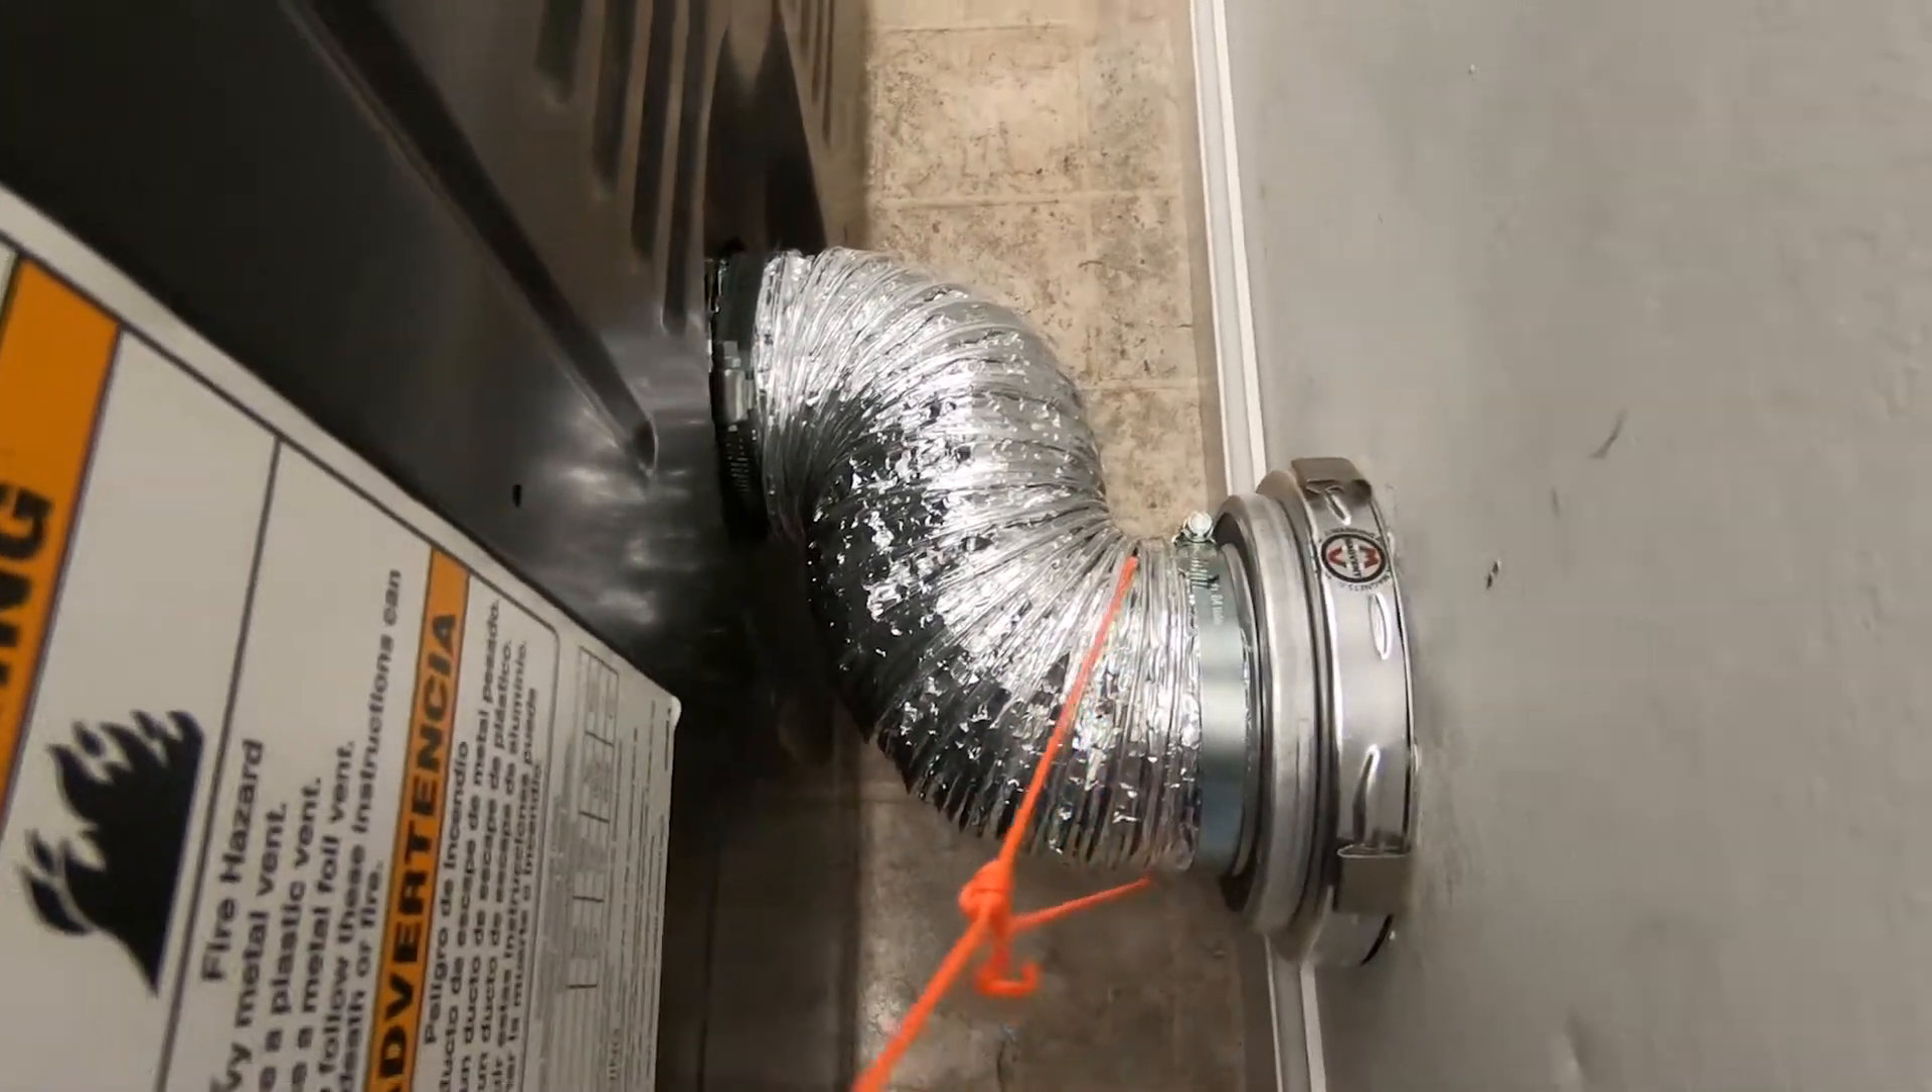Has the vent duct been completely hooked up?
Yes.